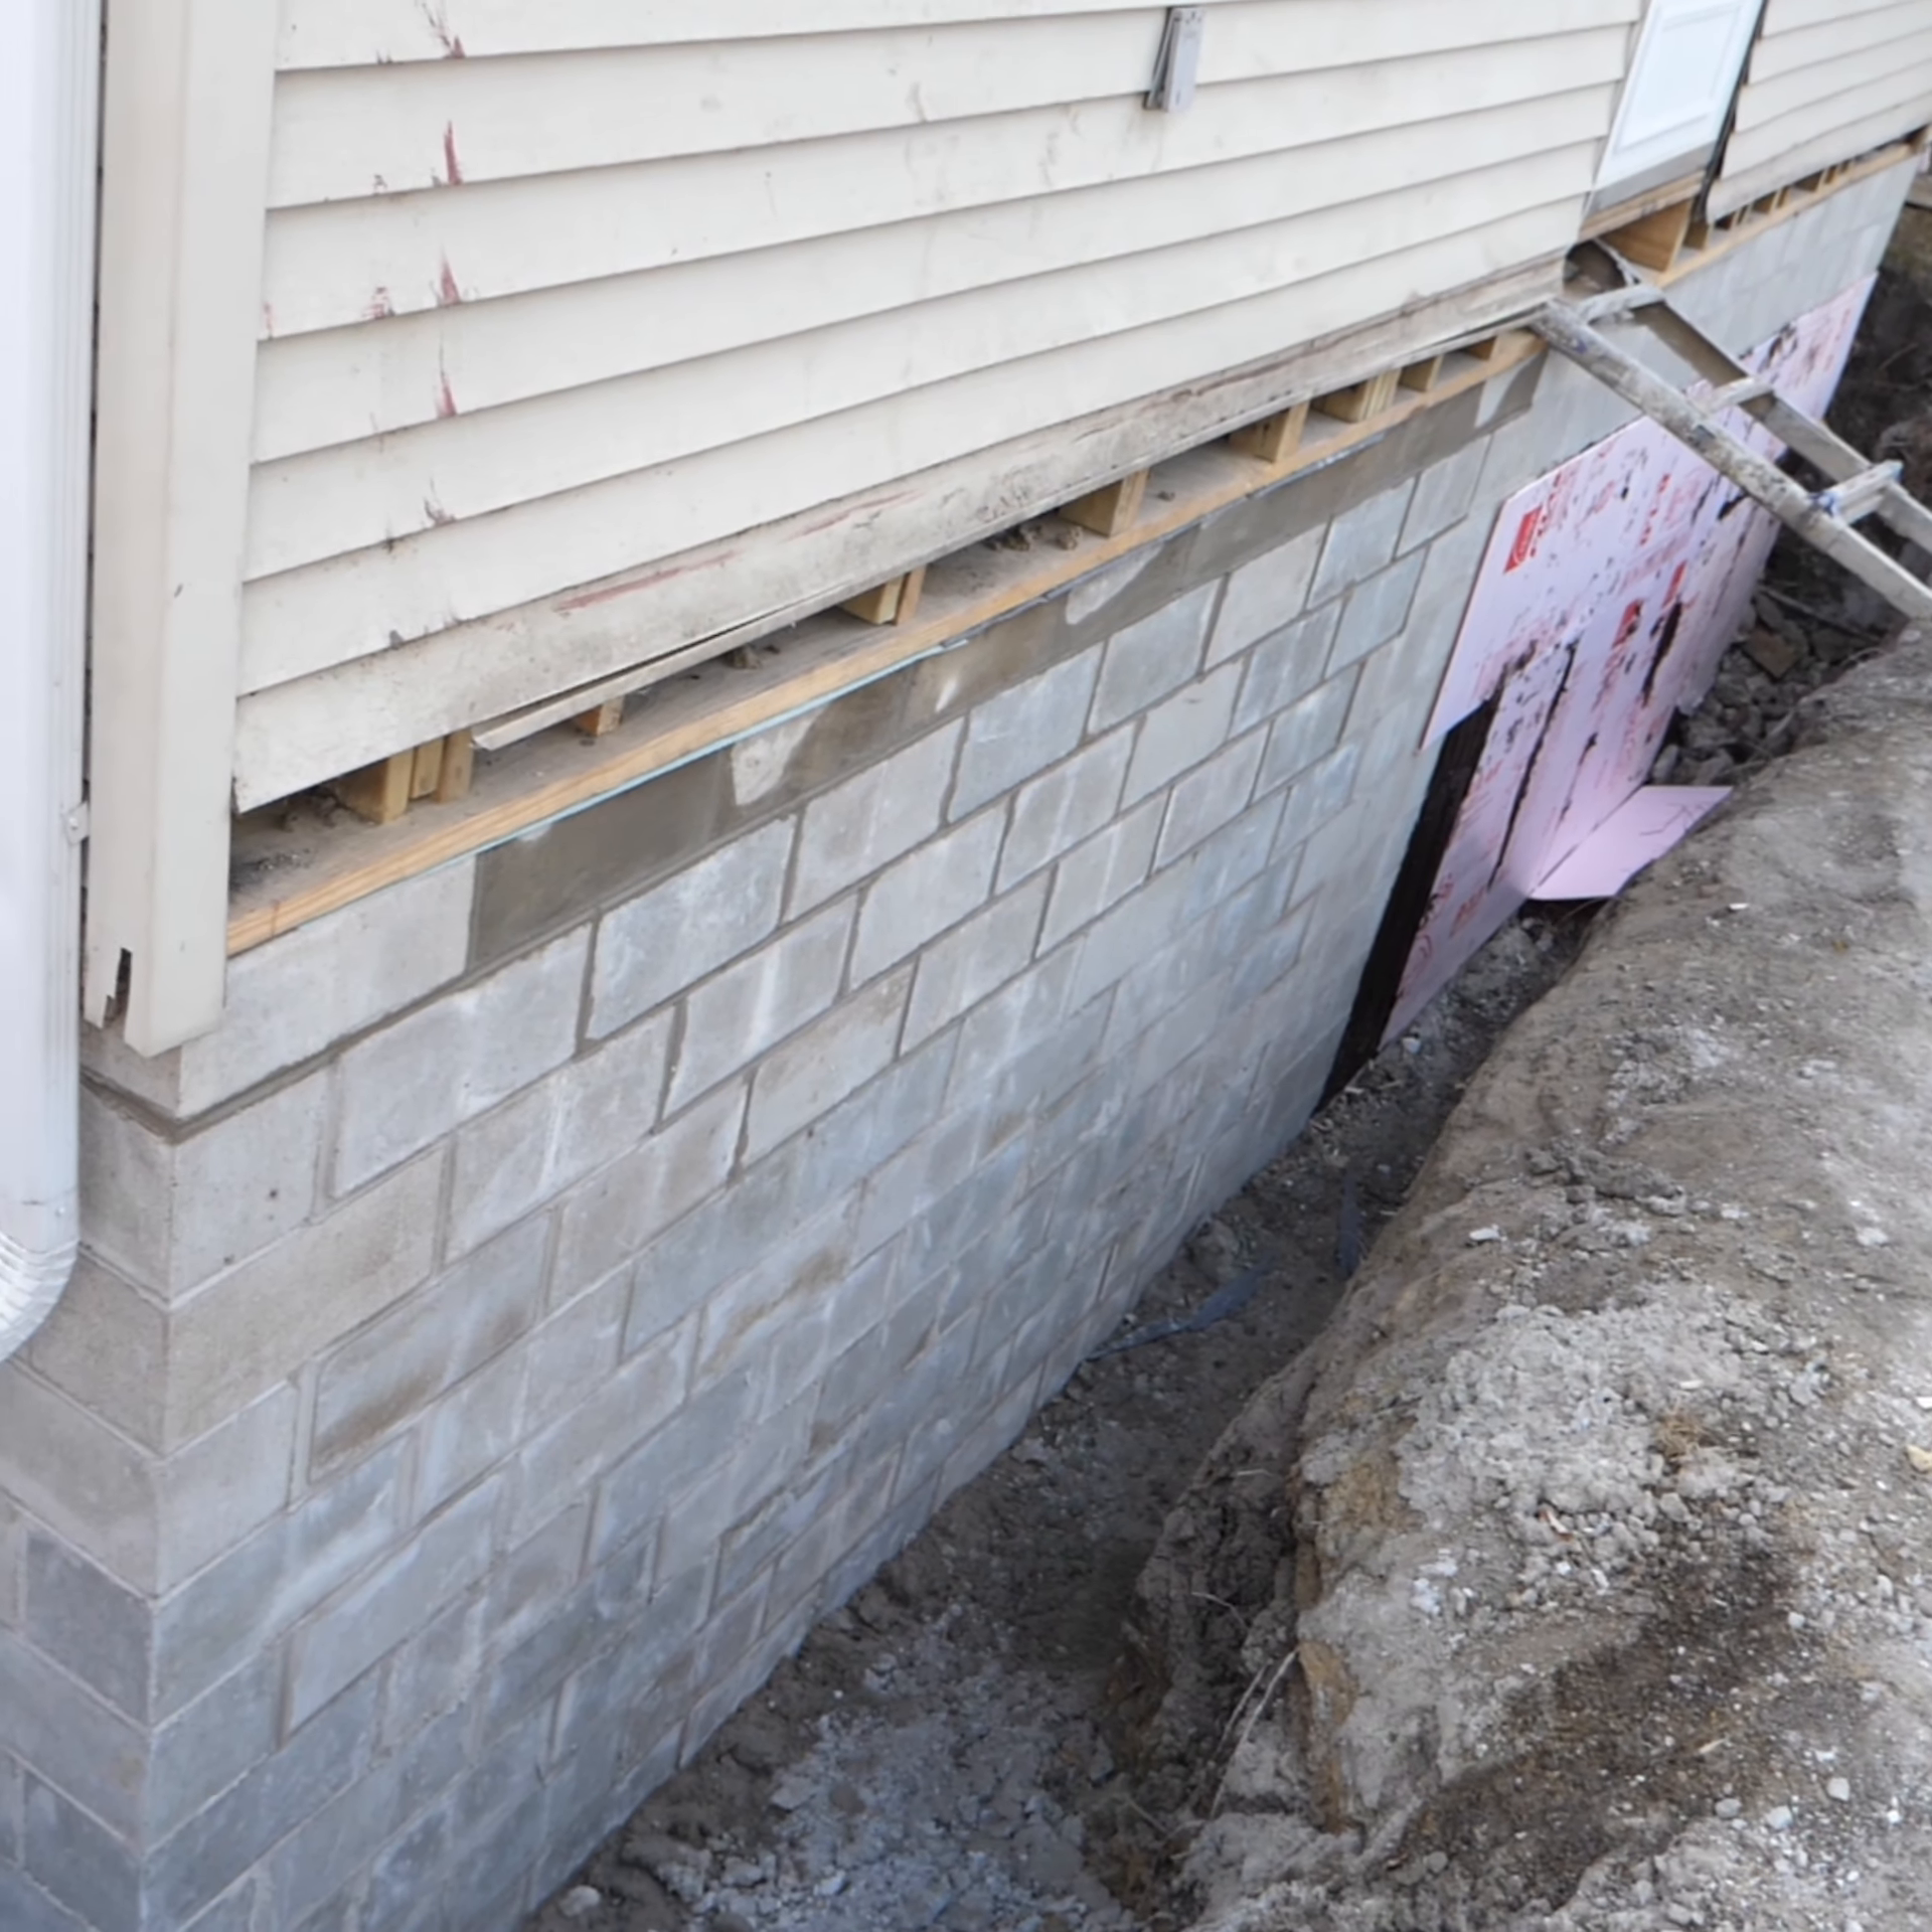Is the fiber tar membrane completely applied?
No.